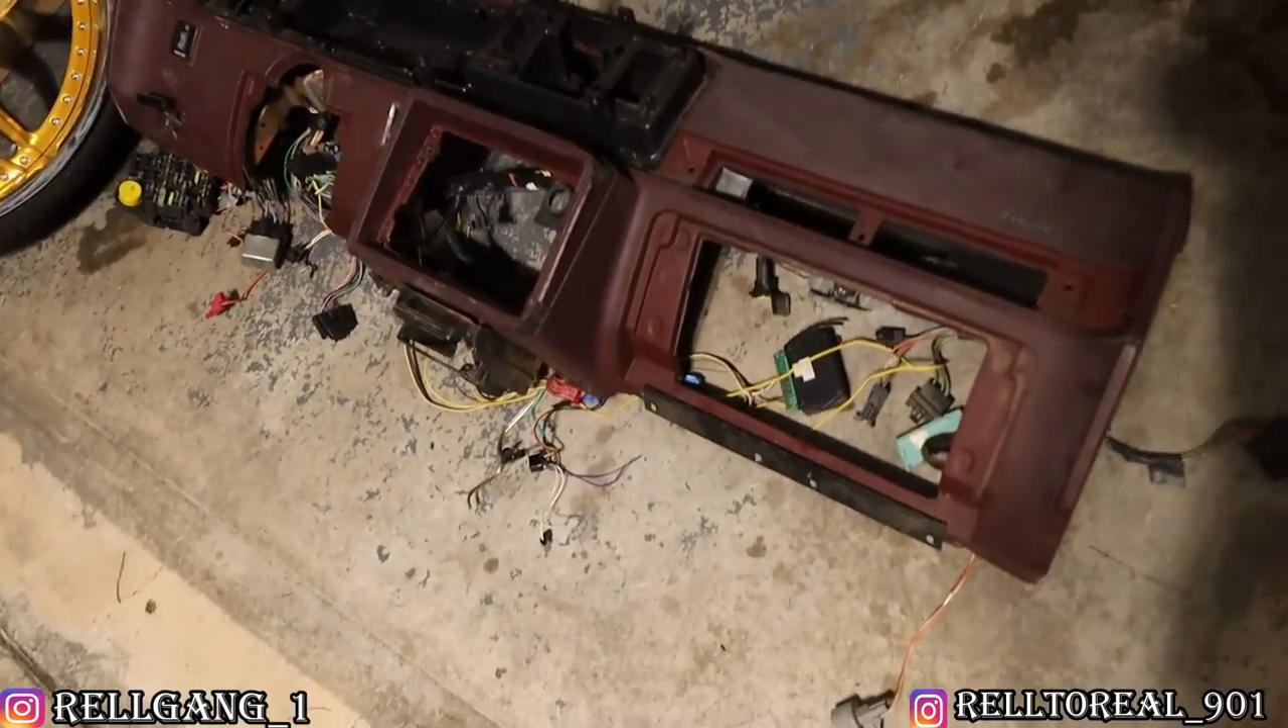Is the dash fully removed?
Yes.